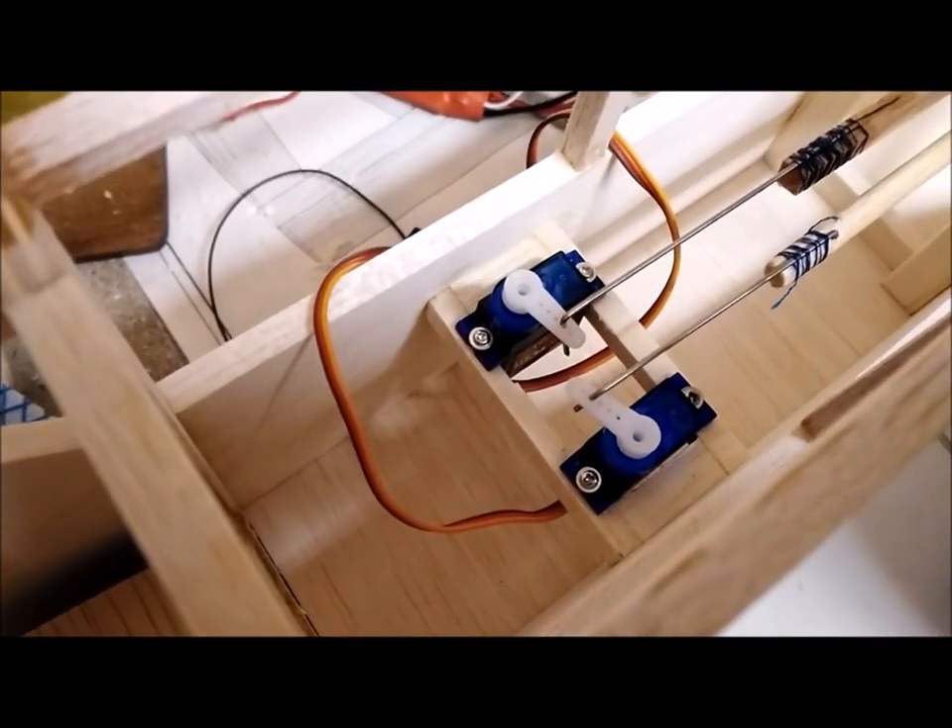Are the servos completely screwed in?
Yes.